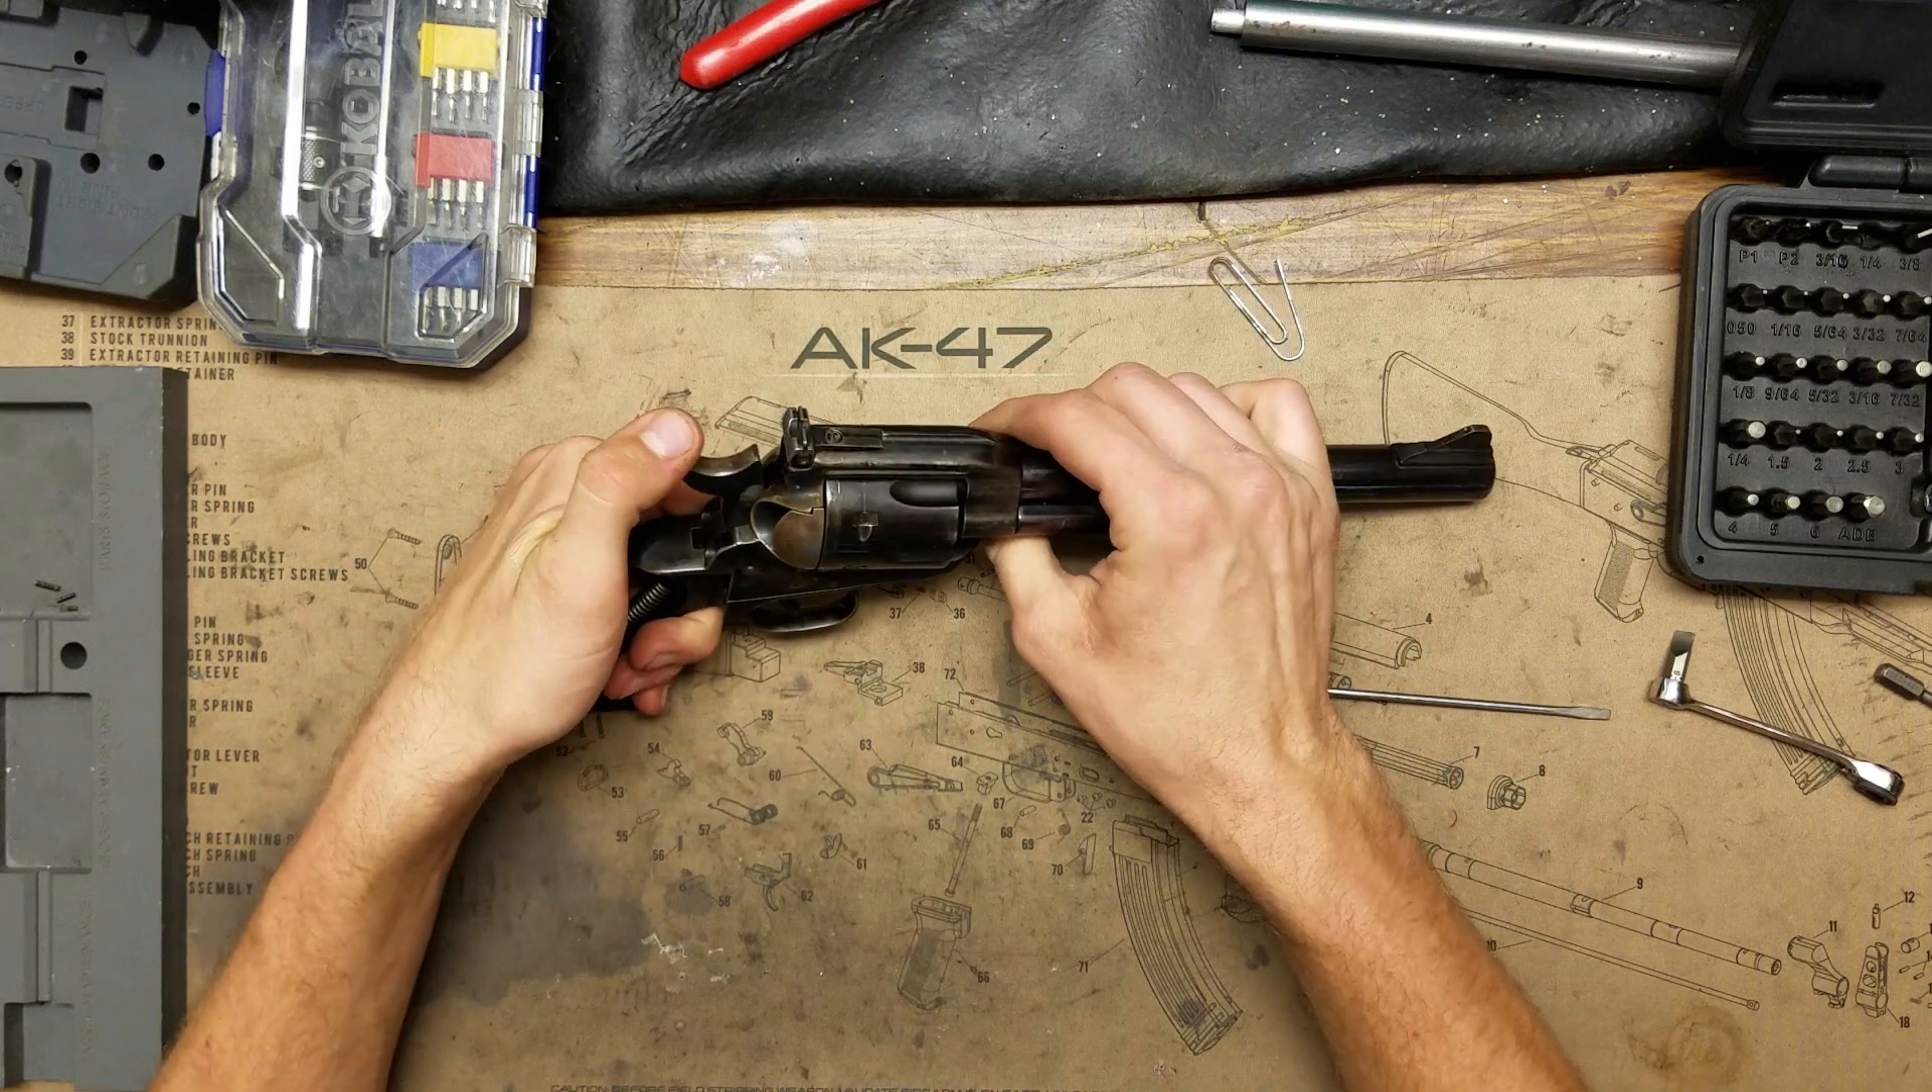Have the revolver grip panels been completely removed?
Yes.